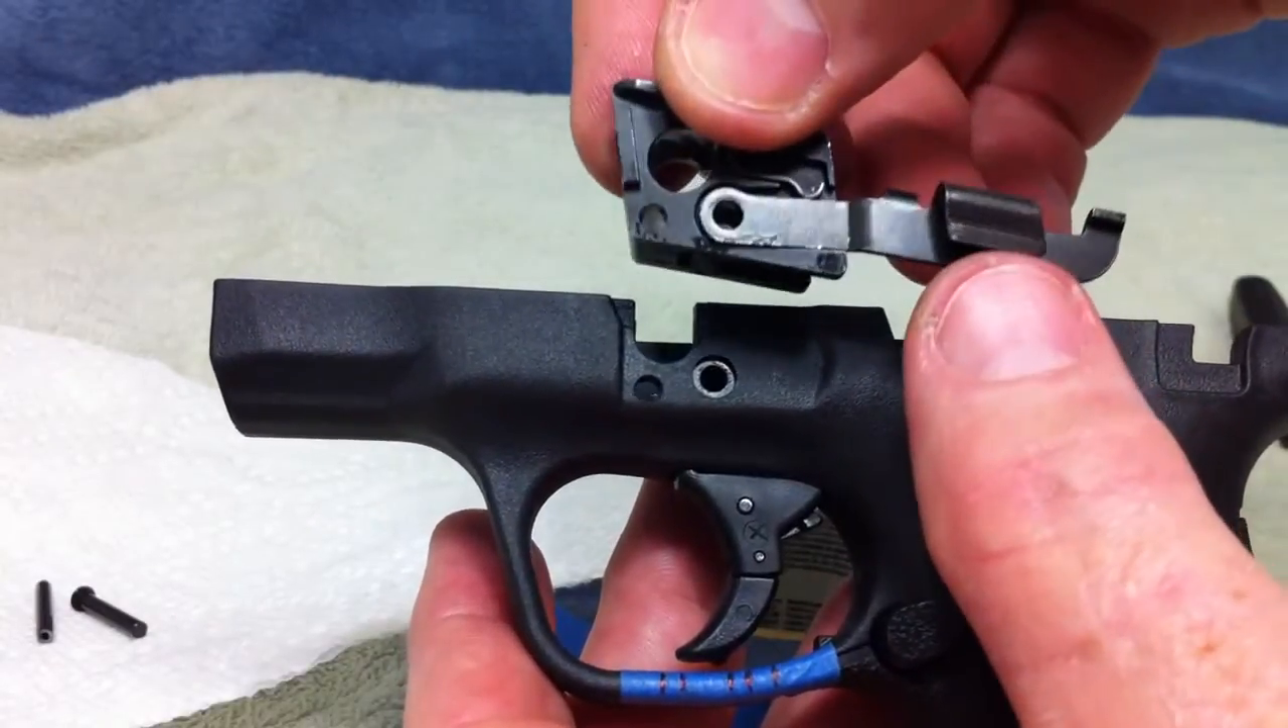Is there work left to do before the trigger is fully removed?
Yes.